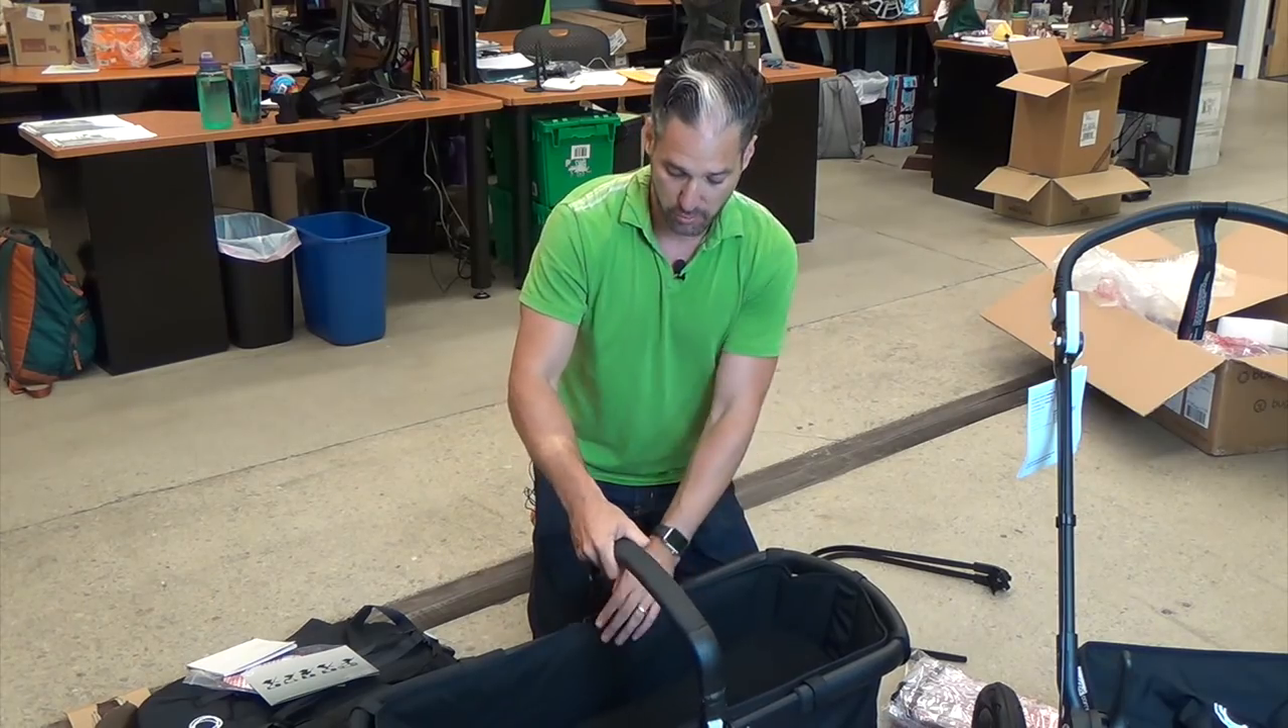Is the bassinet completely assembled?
No.